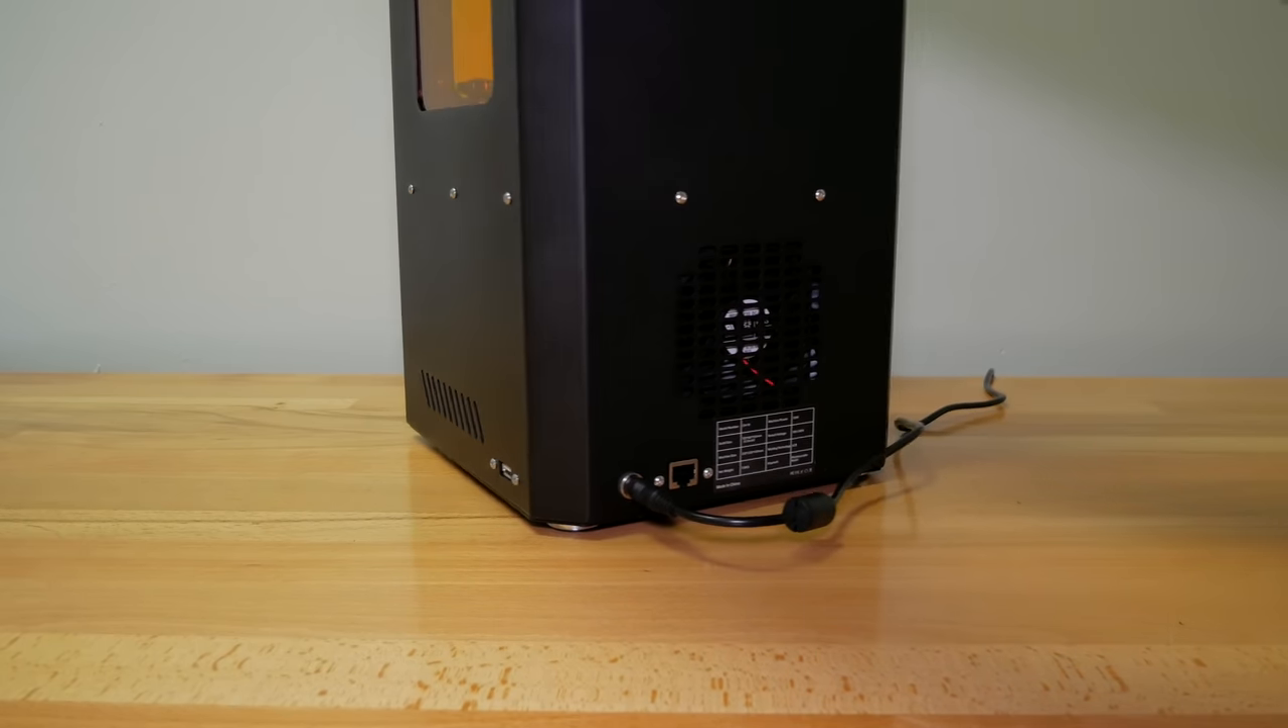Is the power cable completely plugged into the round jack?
Yes.